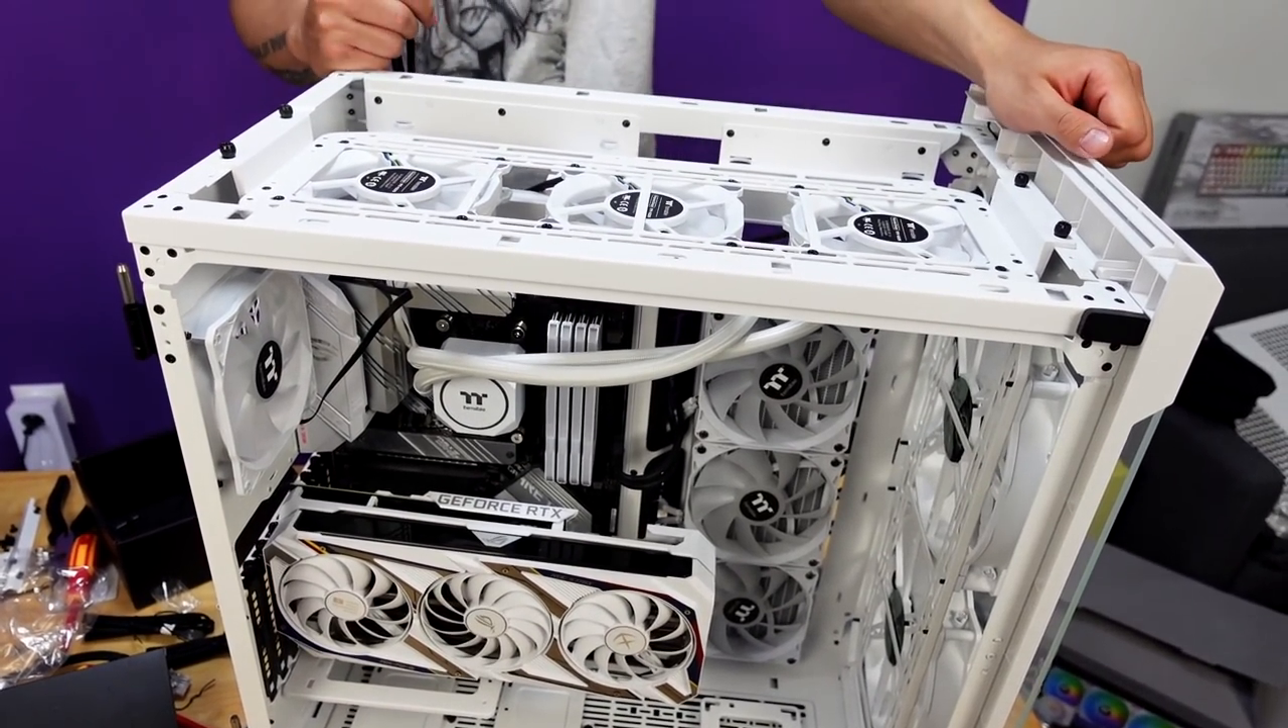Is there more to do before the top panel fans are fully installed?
No.